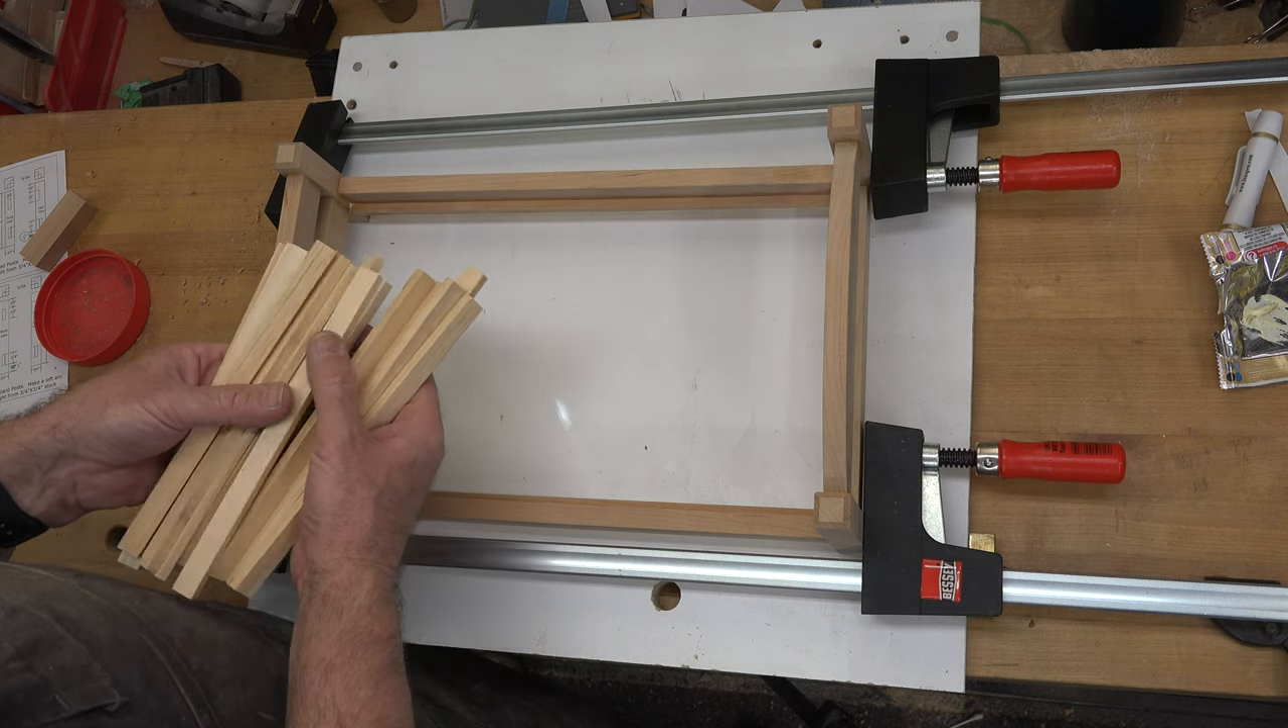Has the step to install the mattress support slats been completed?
No.